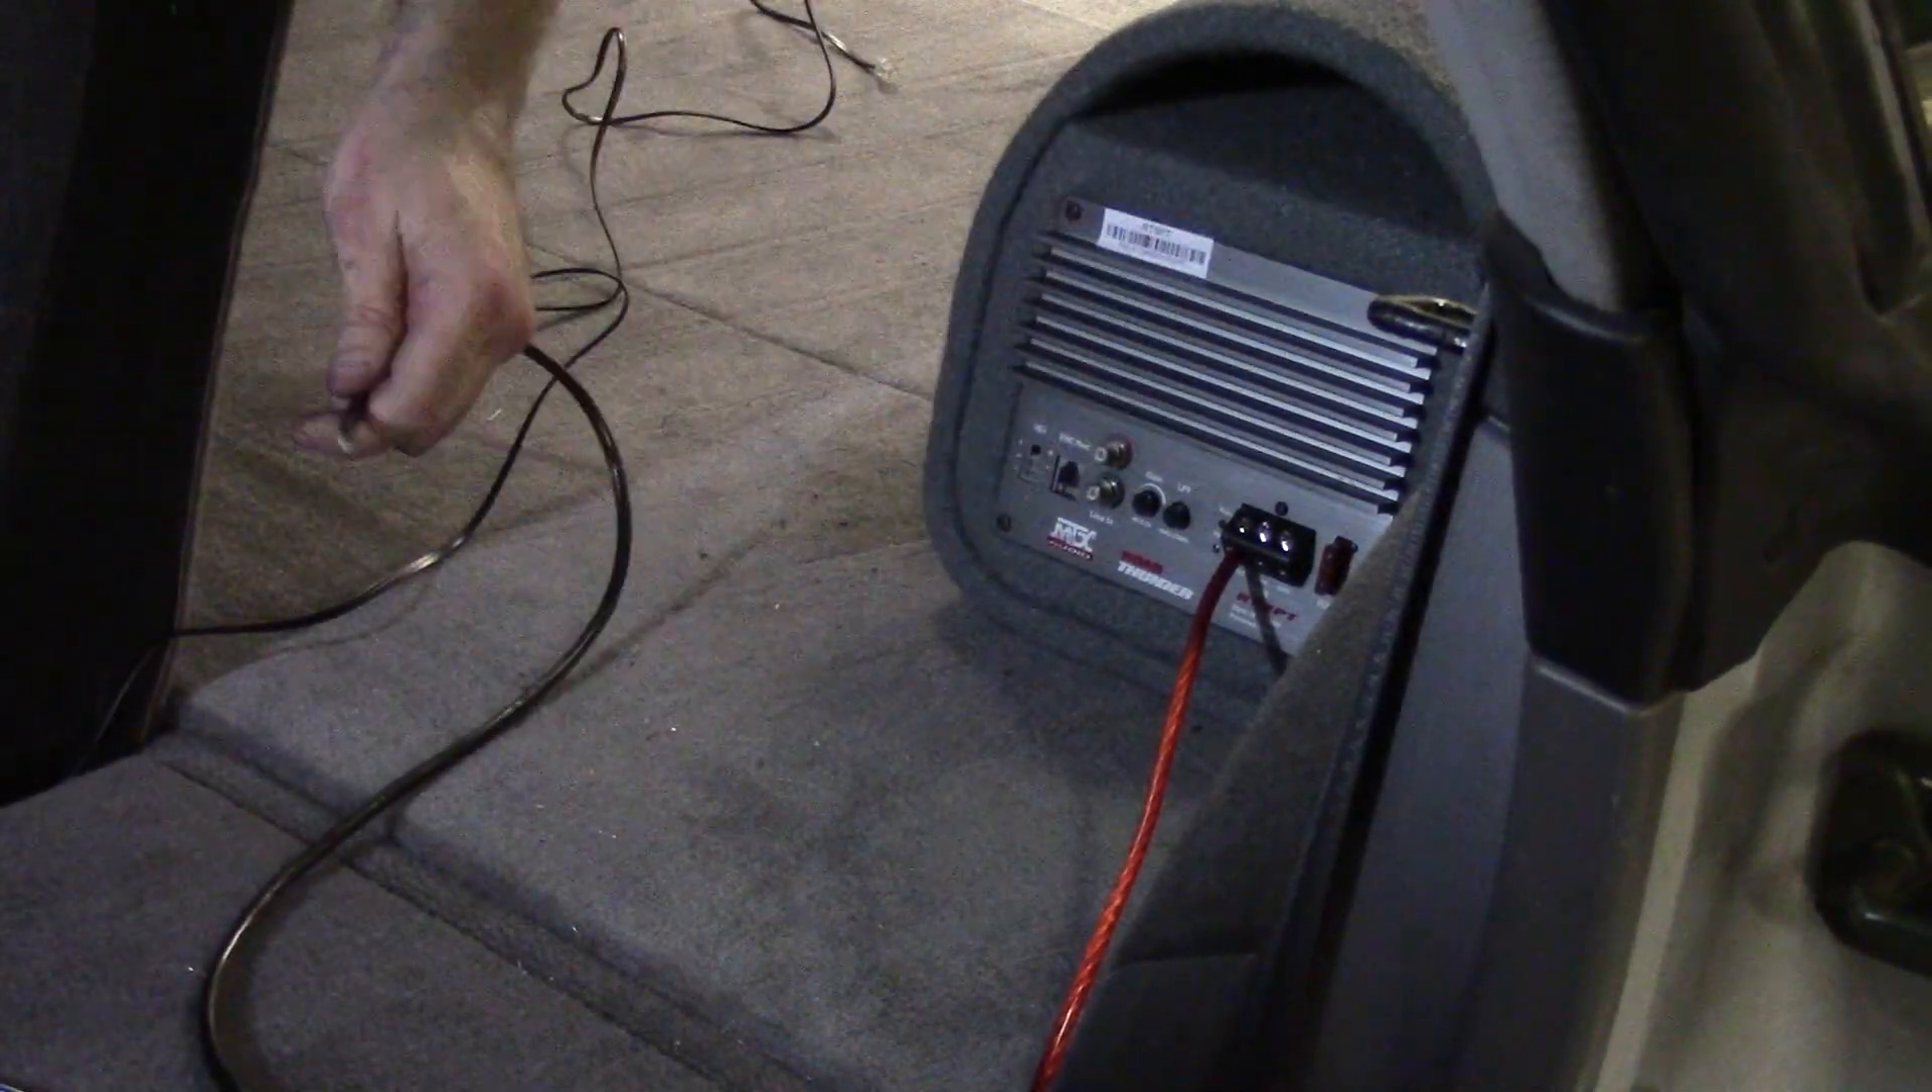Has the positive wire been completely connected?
Yes.